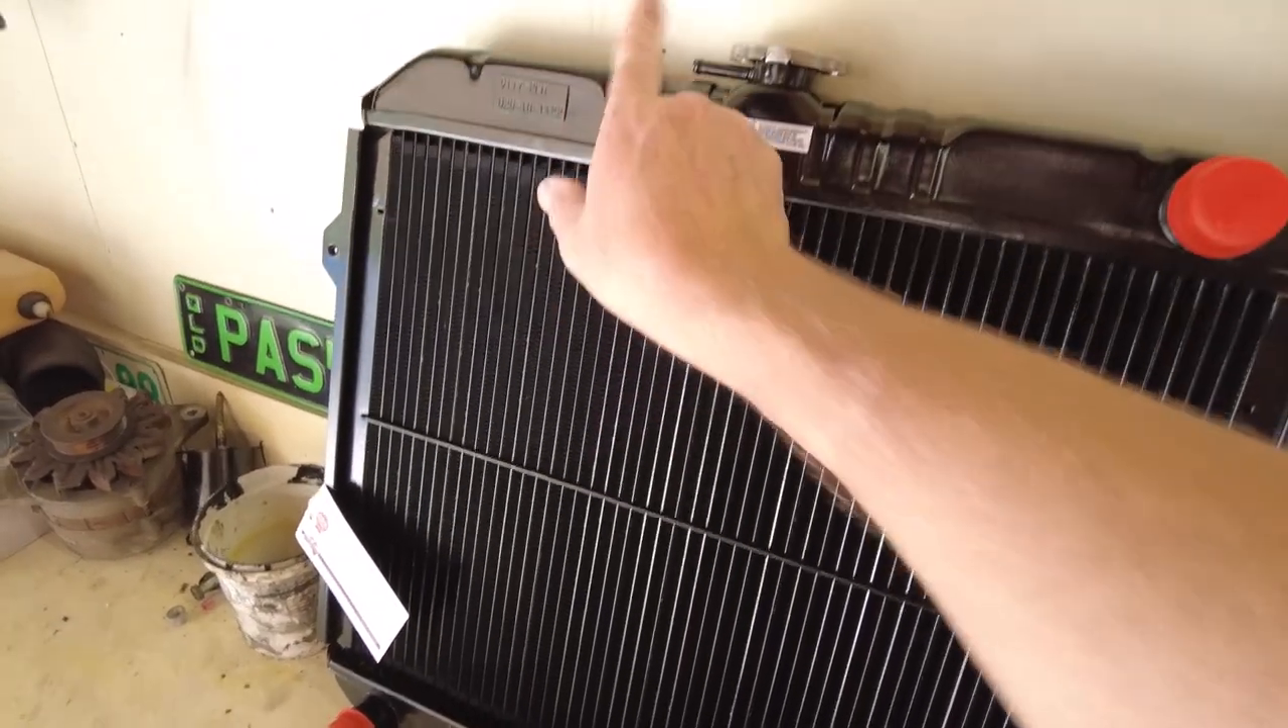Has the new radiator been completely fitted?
No.